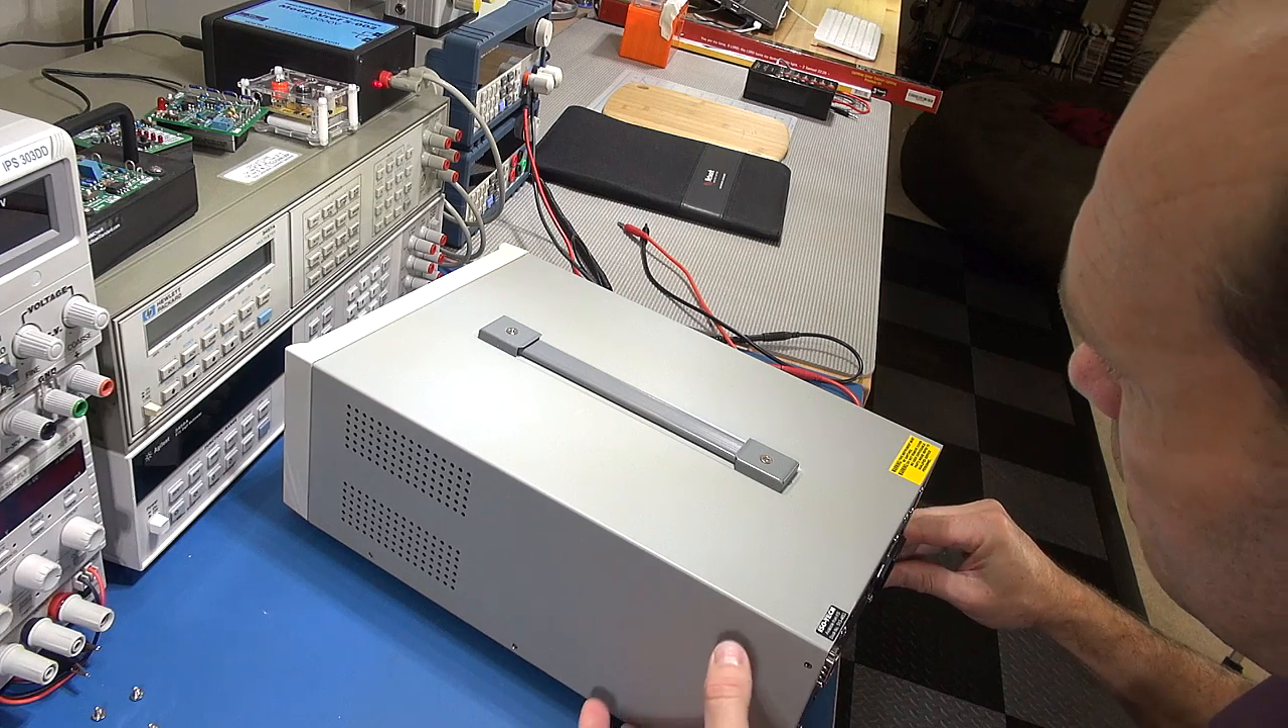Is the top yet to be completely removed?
Yes.